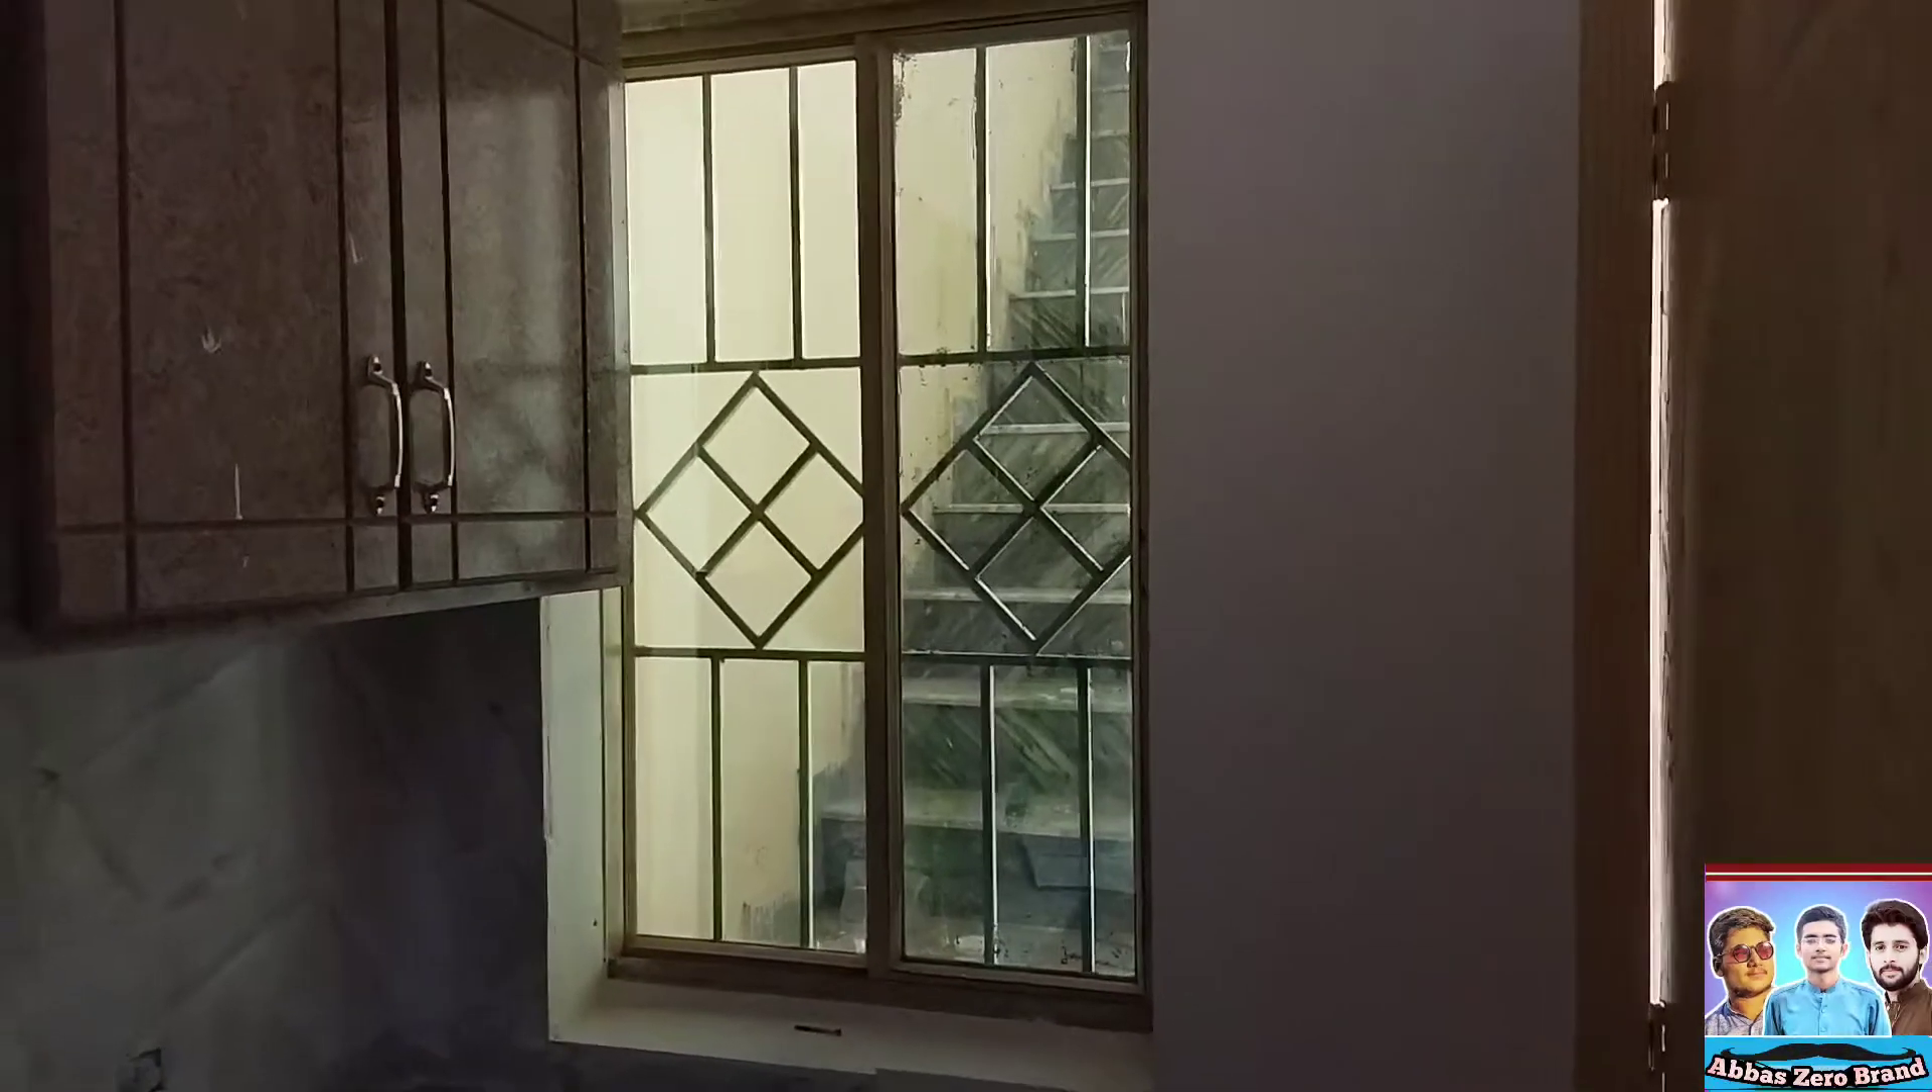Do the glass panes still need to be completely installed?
No.